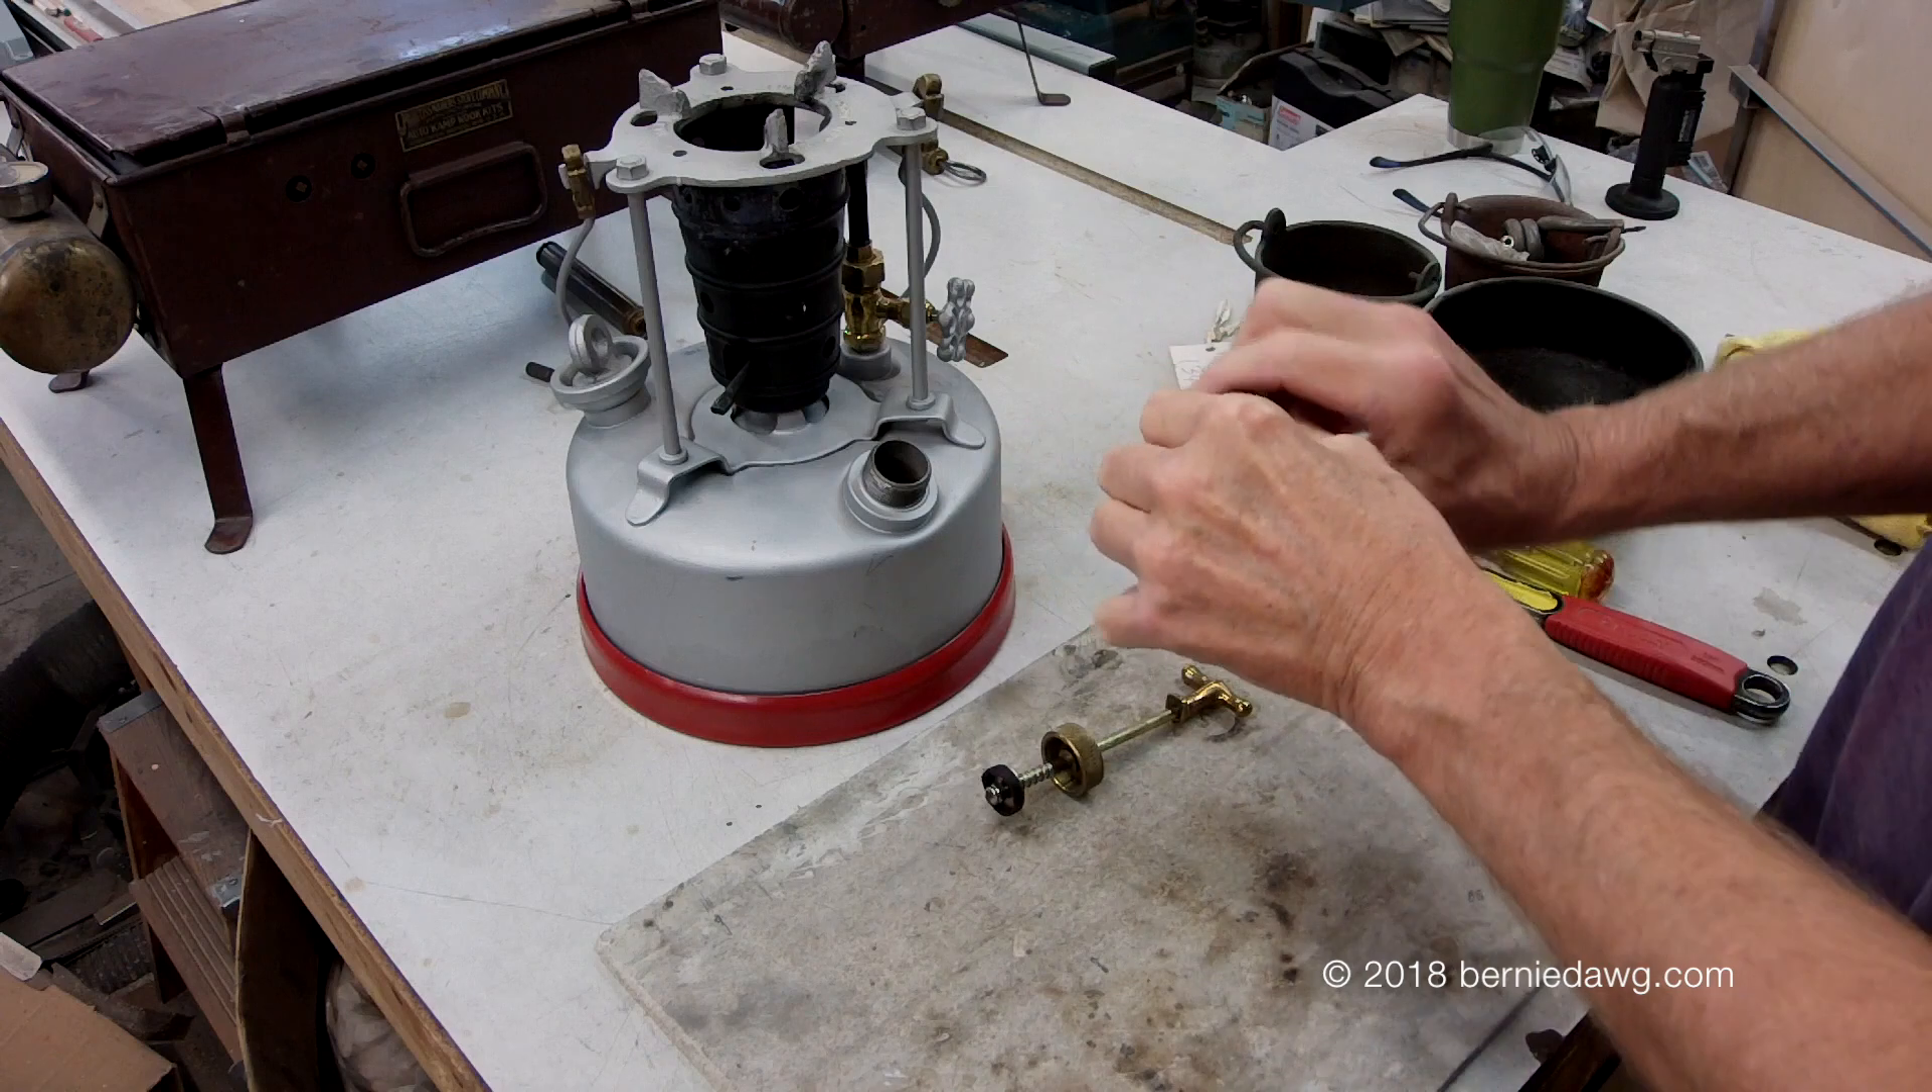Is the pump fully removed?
Yes.